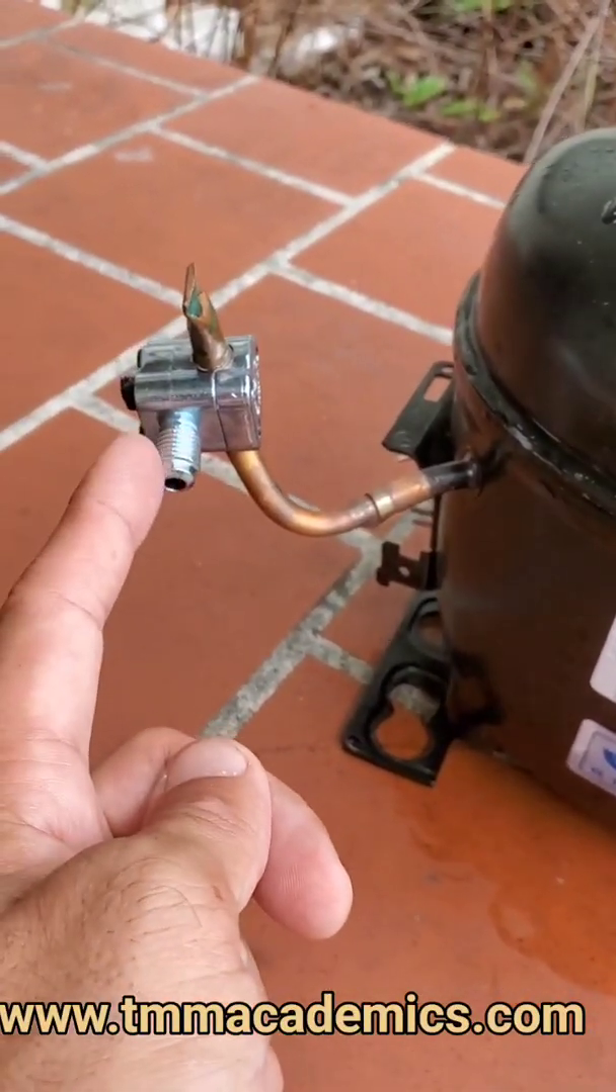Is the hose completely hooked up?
No.